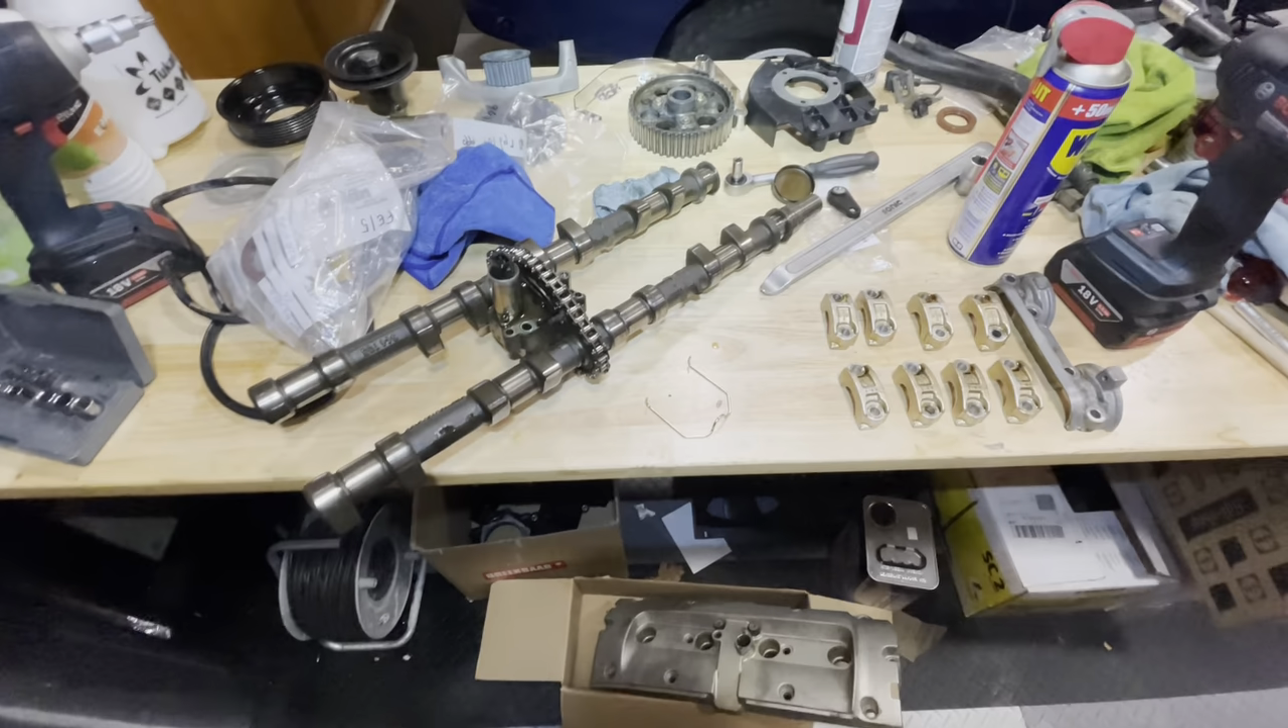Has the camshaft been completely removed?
Yes.